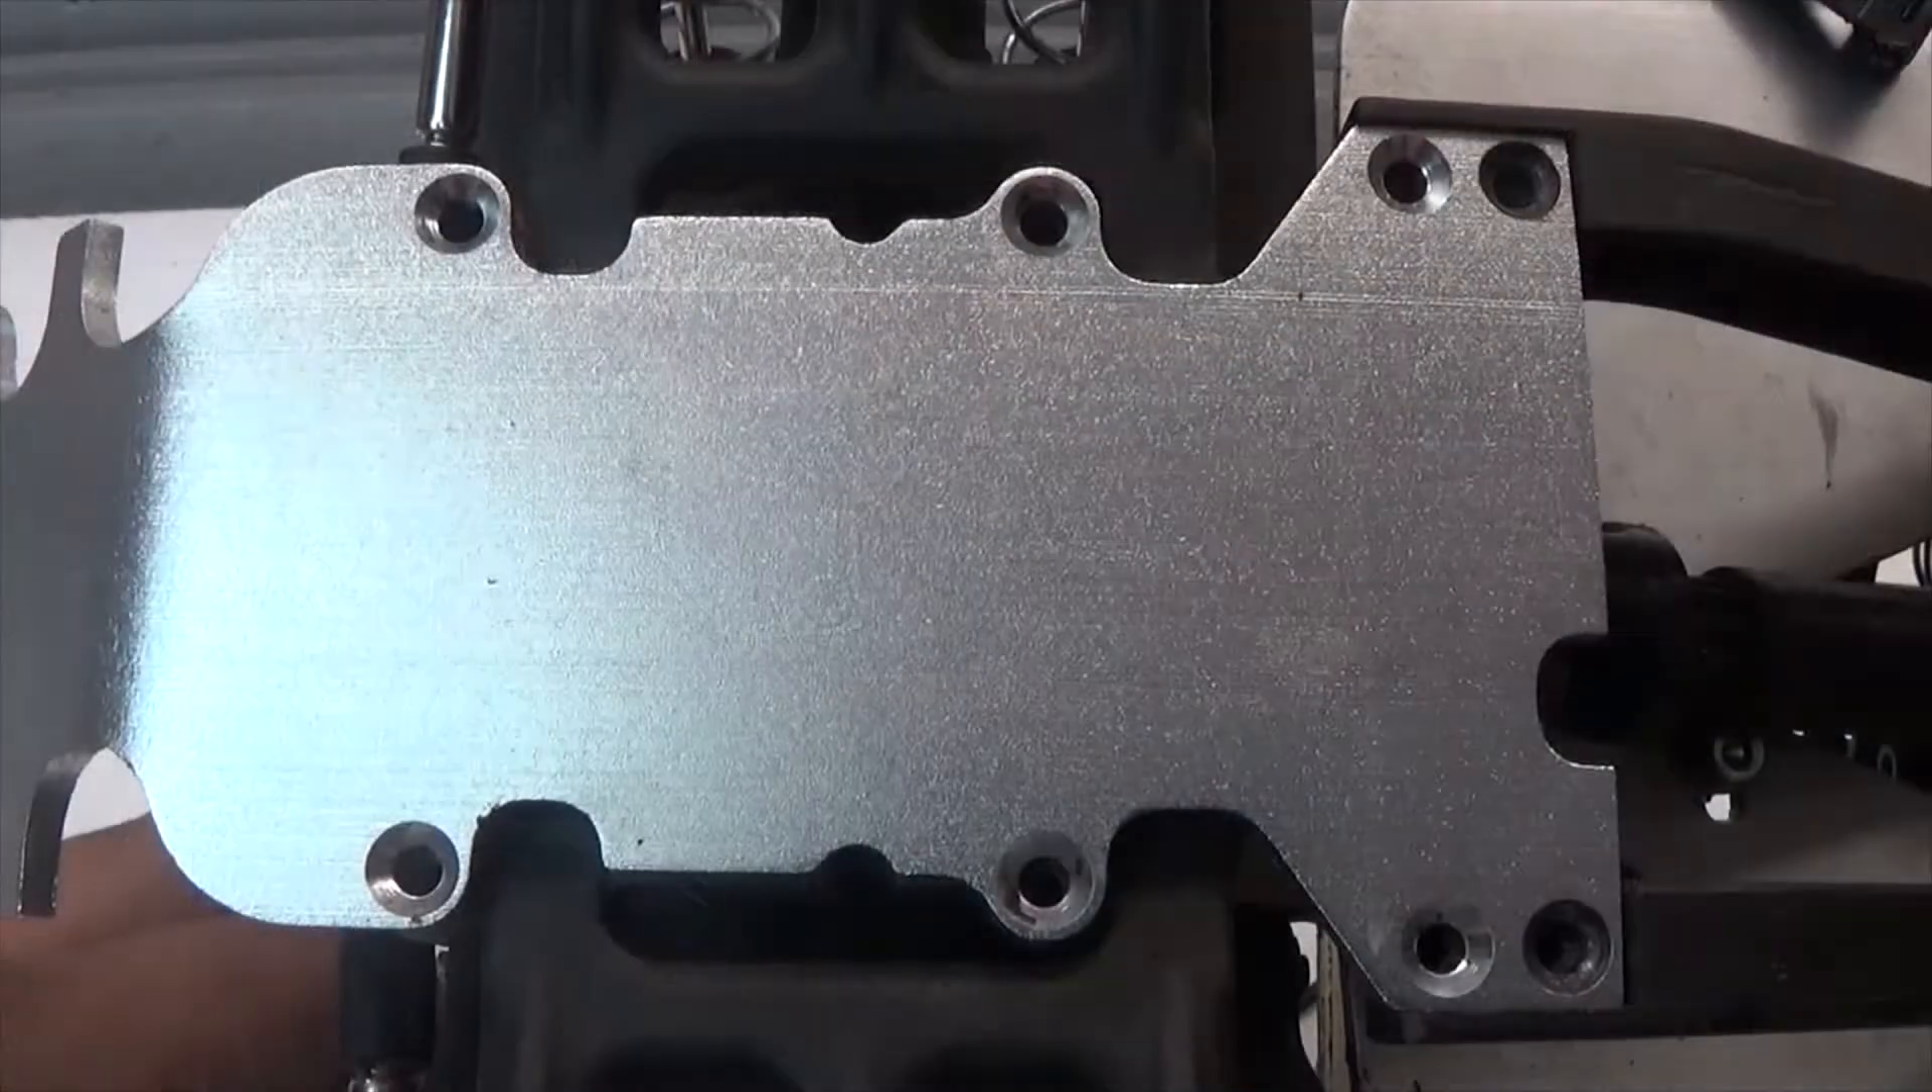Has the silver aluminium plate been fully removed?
No.